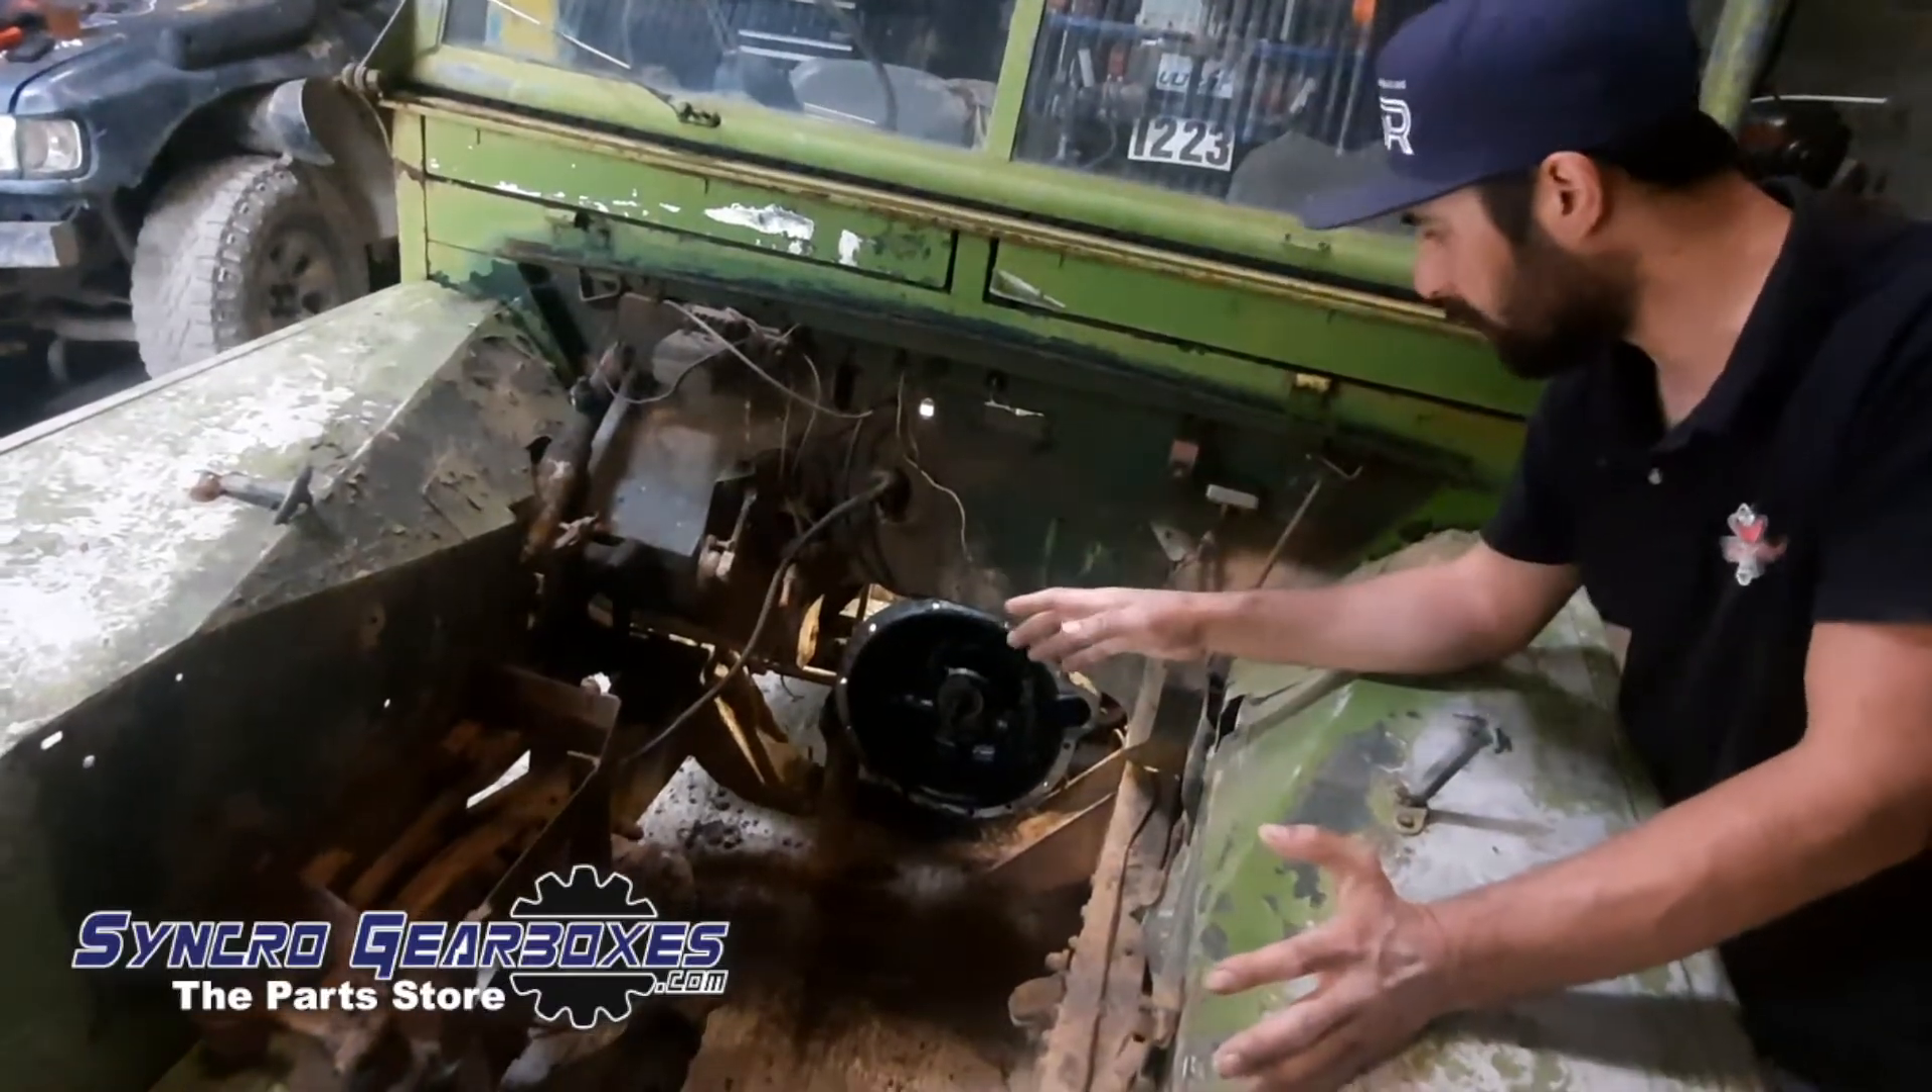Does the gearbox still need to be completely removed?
Yes.